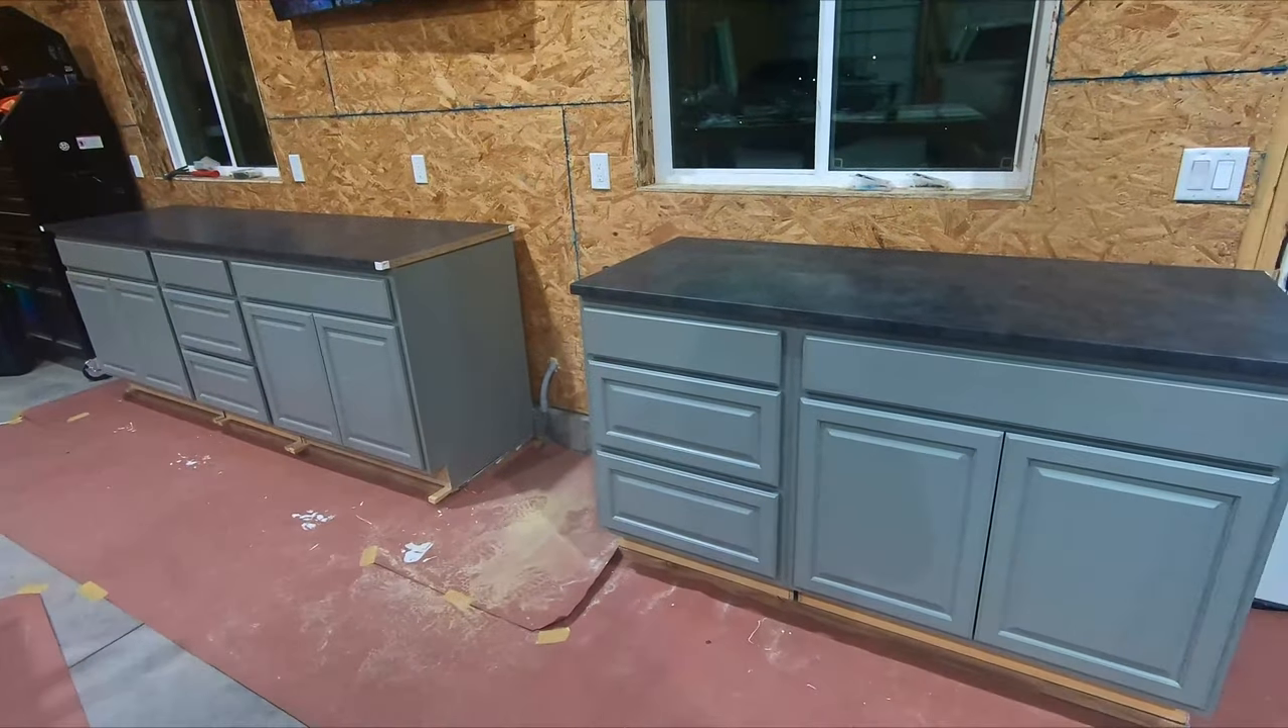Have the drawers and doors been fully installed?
Yes.